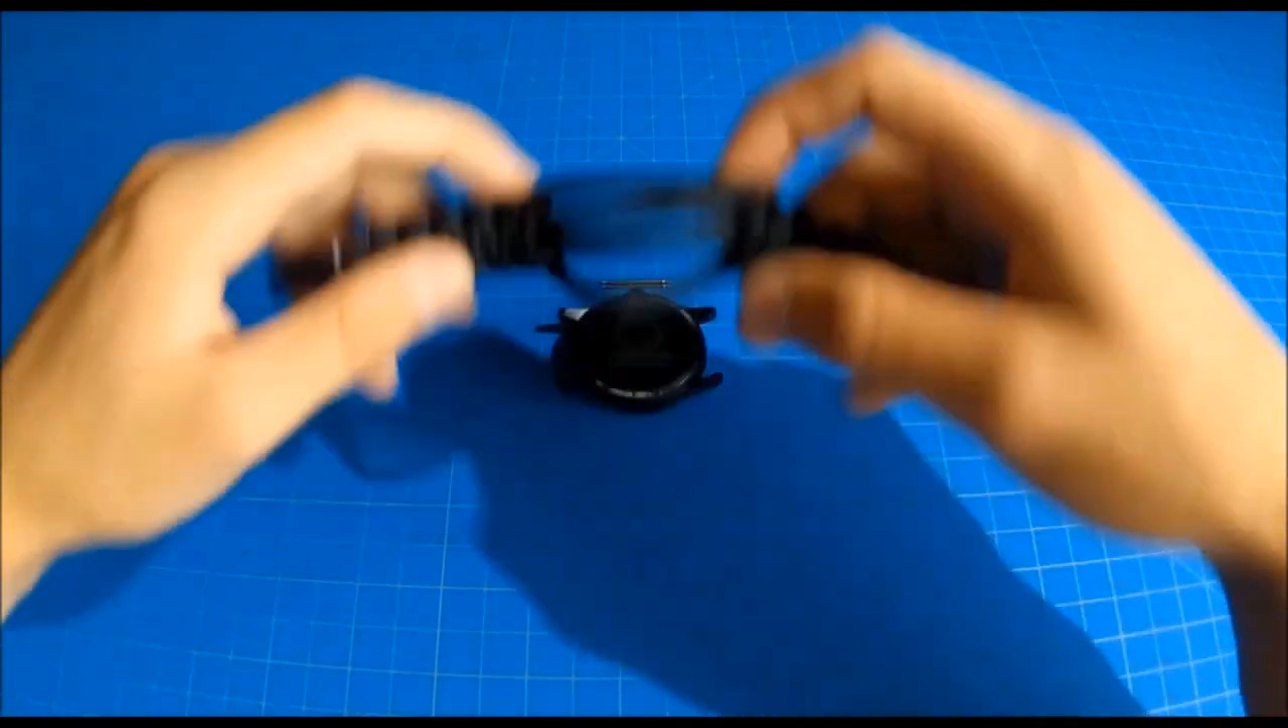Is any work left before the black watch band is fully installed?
Yes.